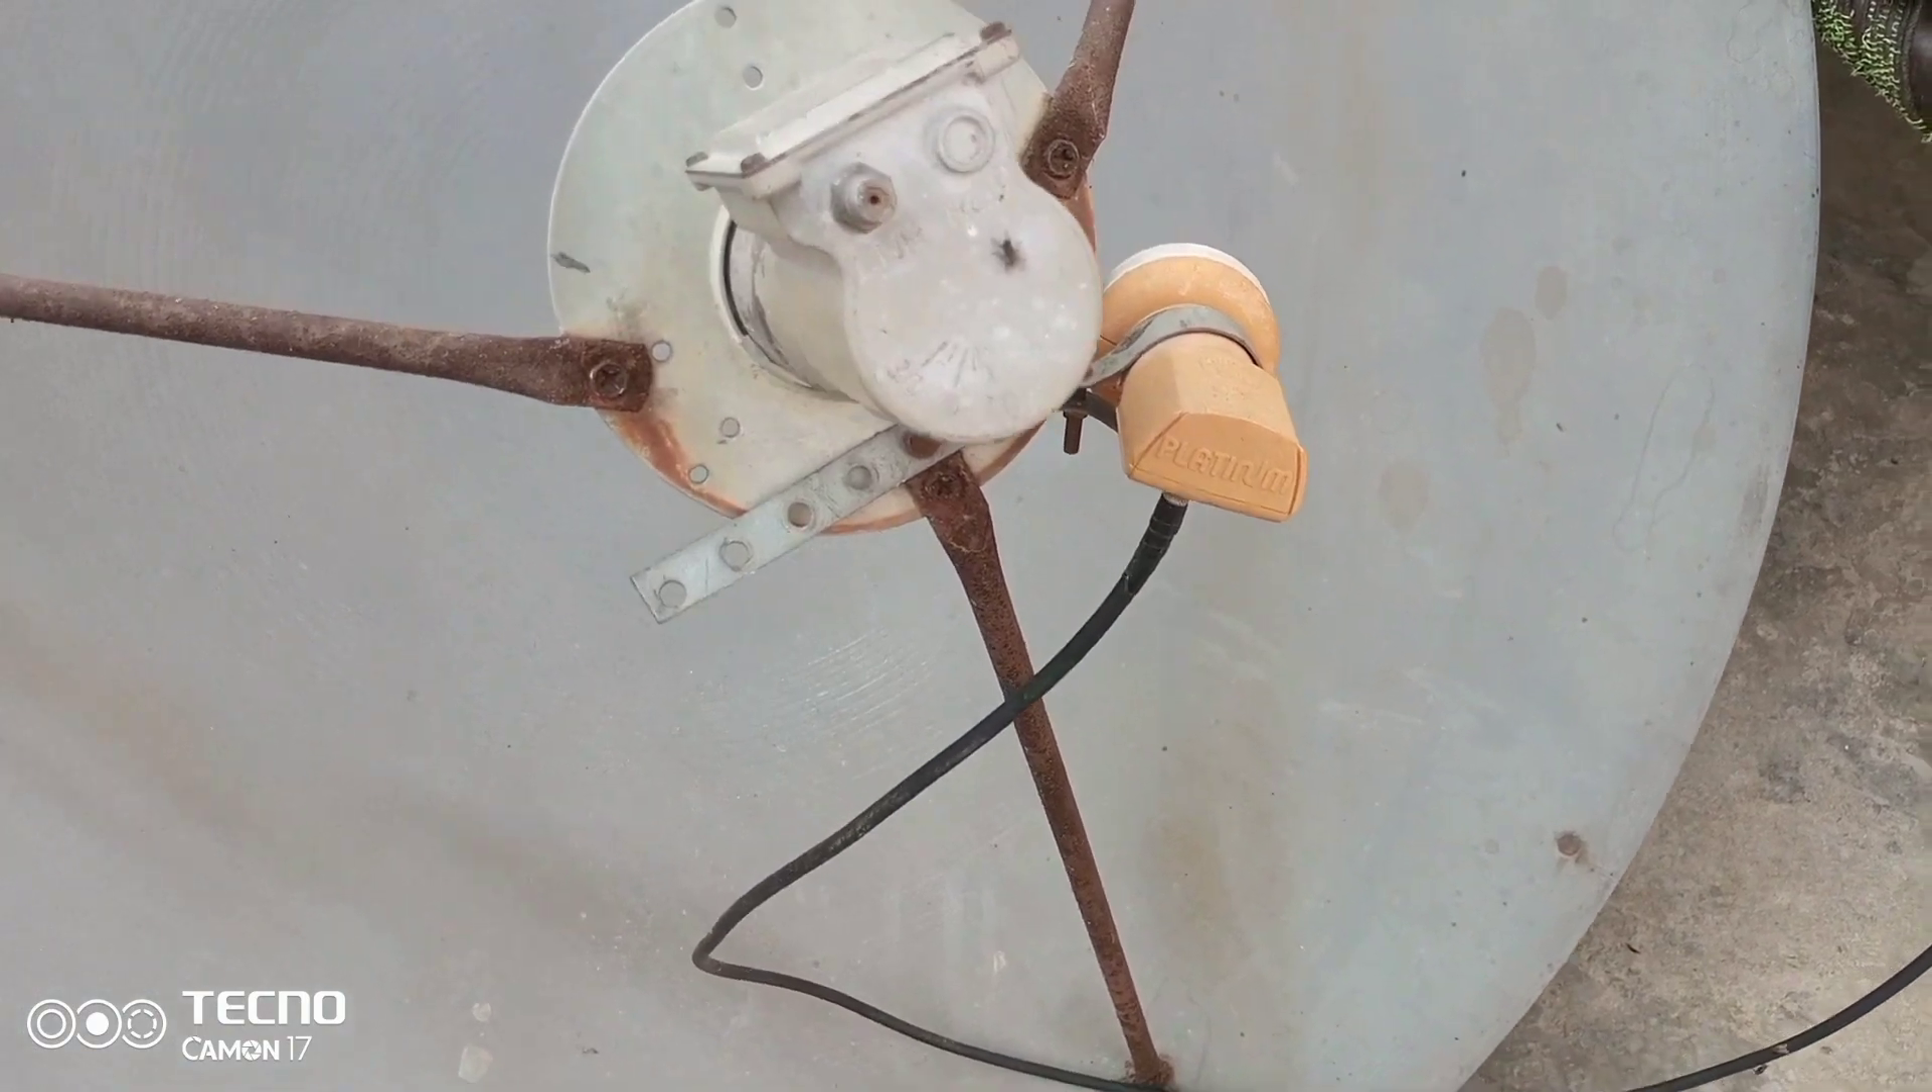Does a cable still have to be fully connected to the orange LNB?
No.